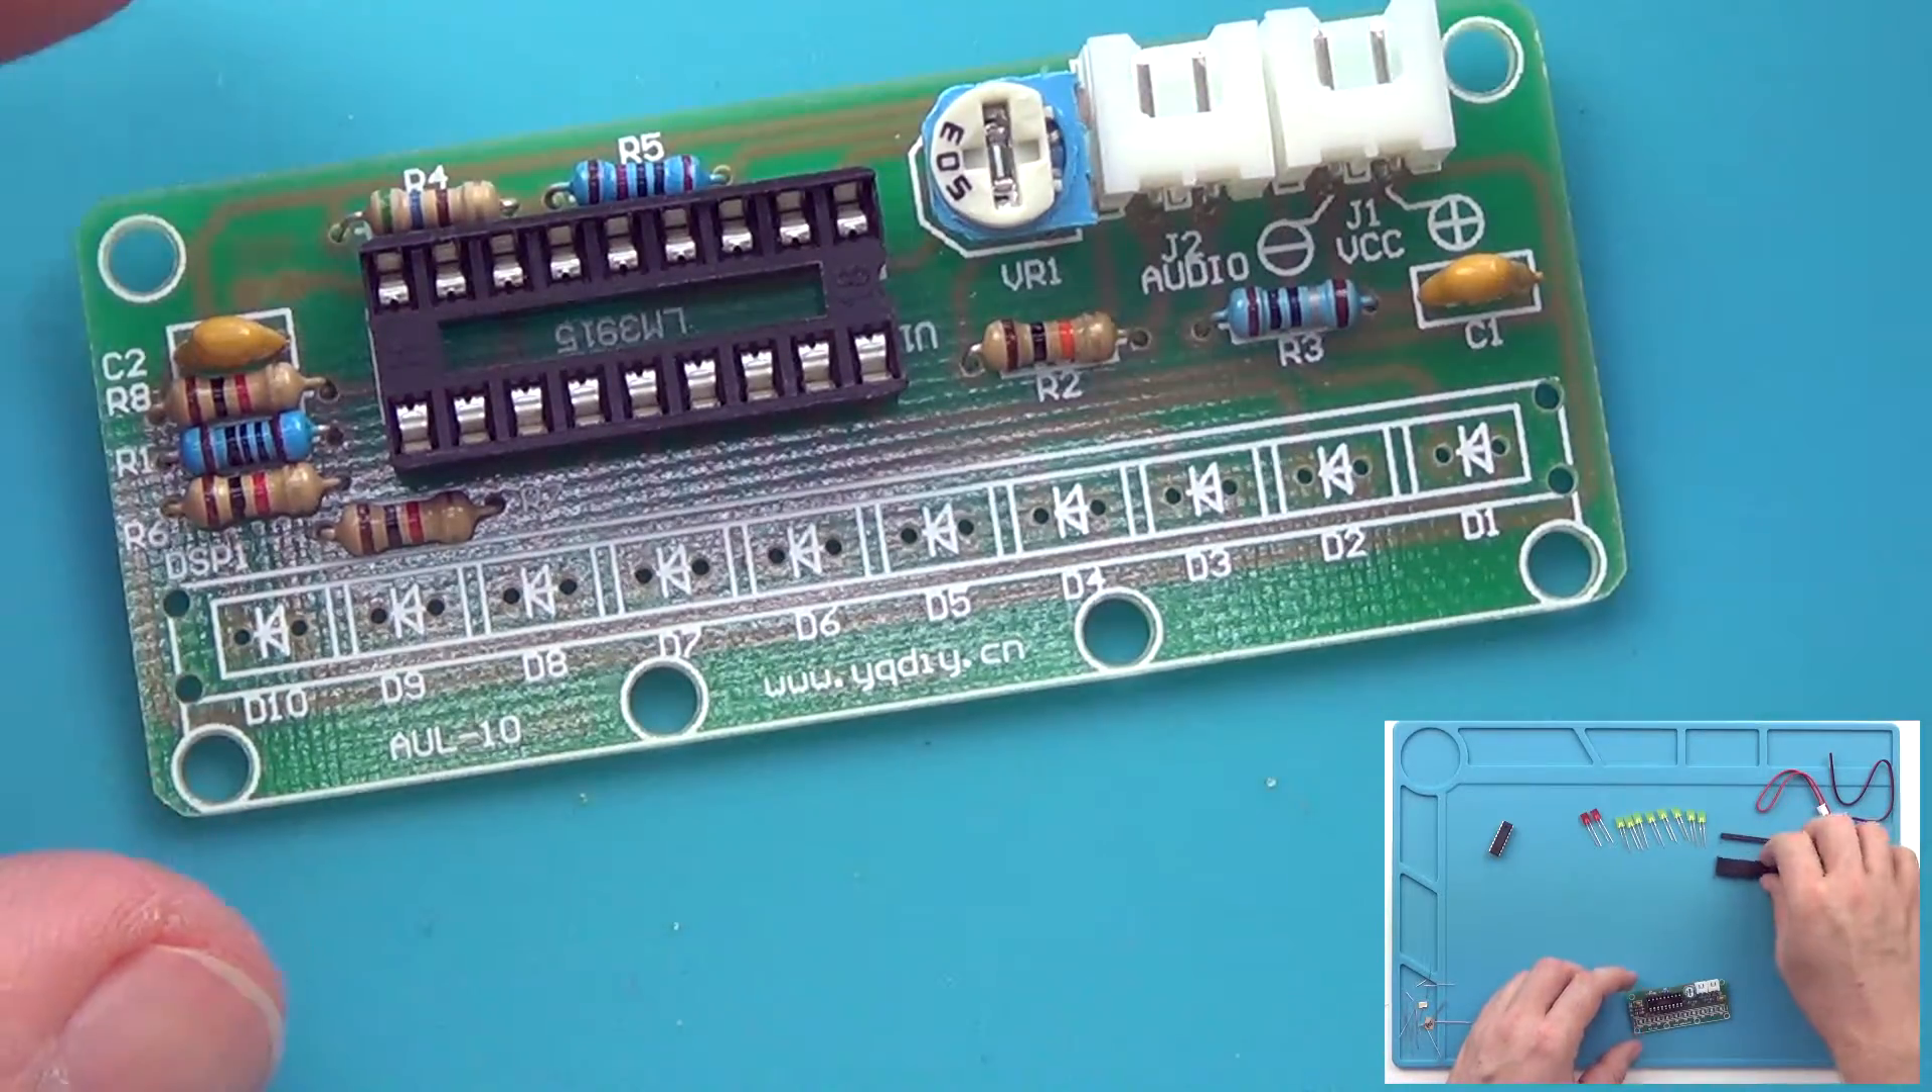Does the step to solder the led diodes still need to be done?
Yes.